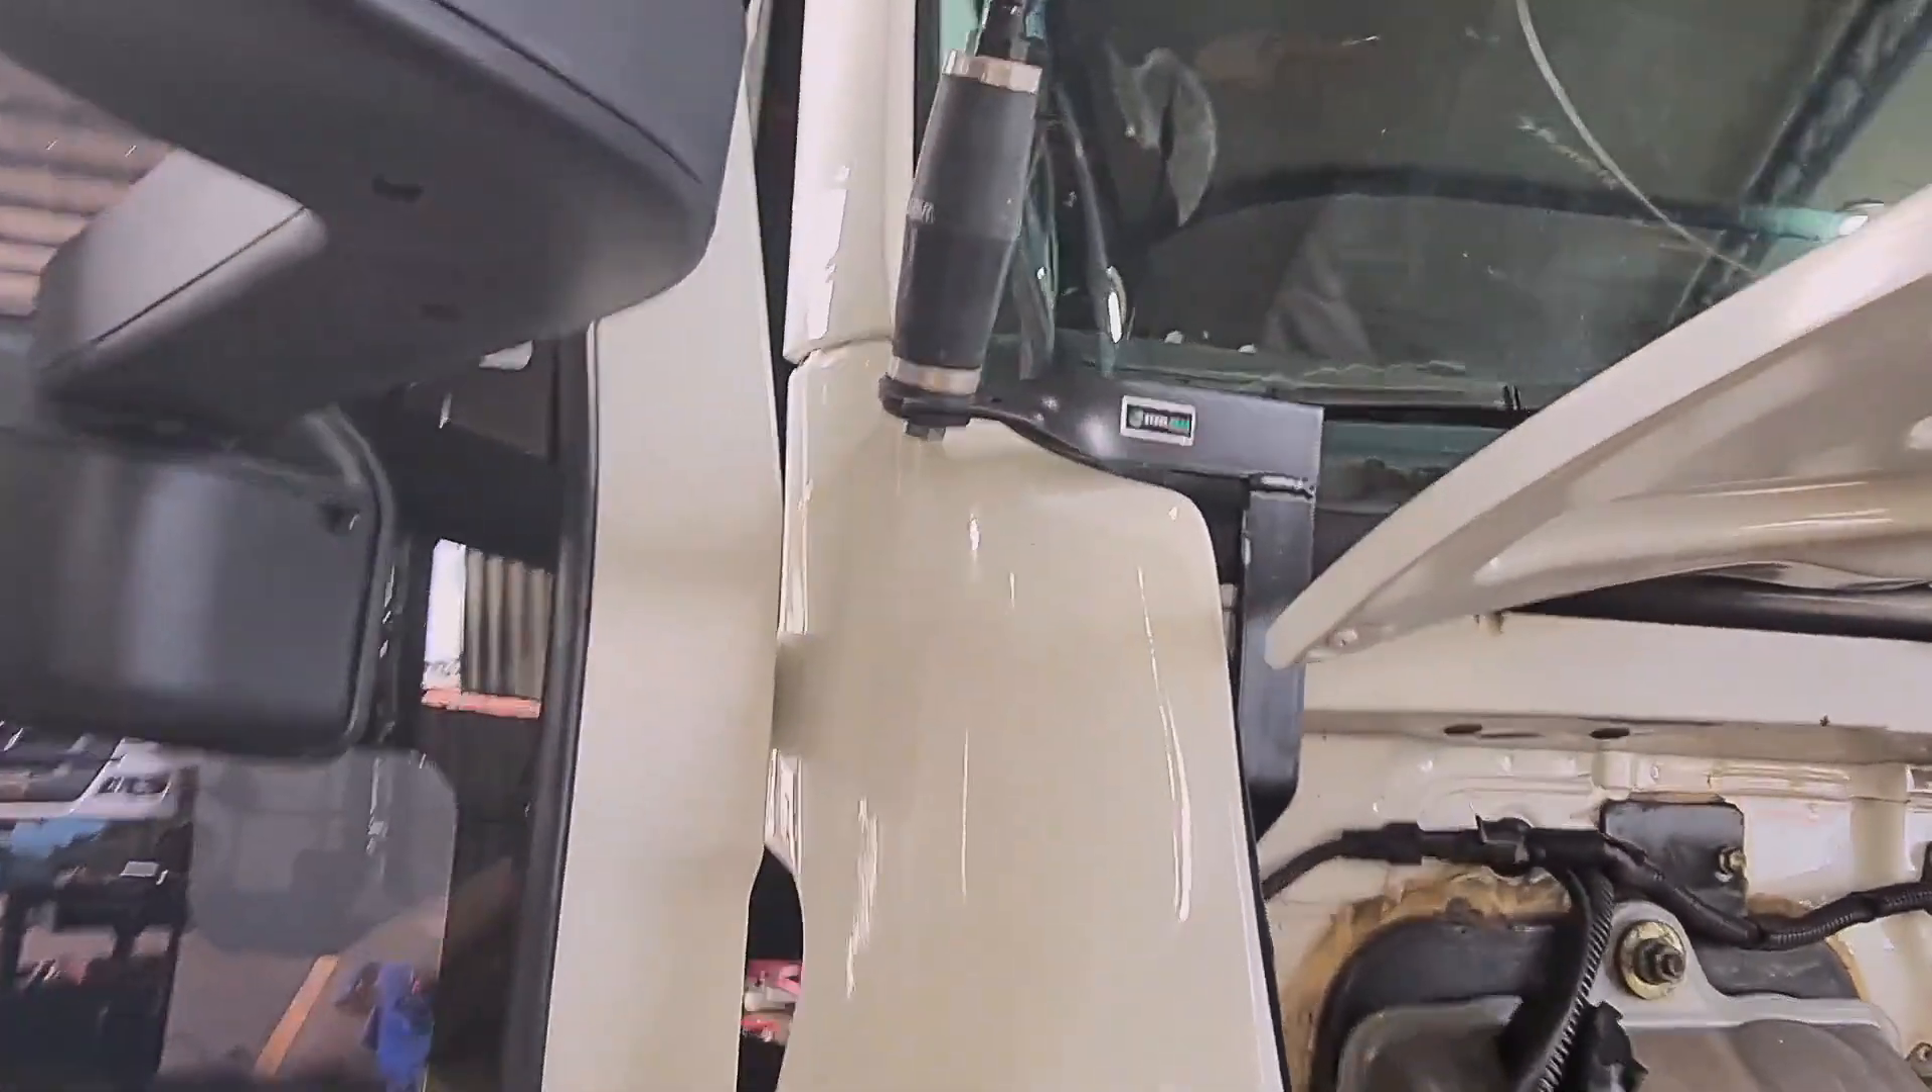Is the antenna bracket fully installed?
Yes.